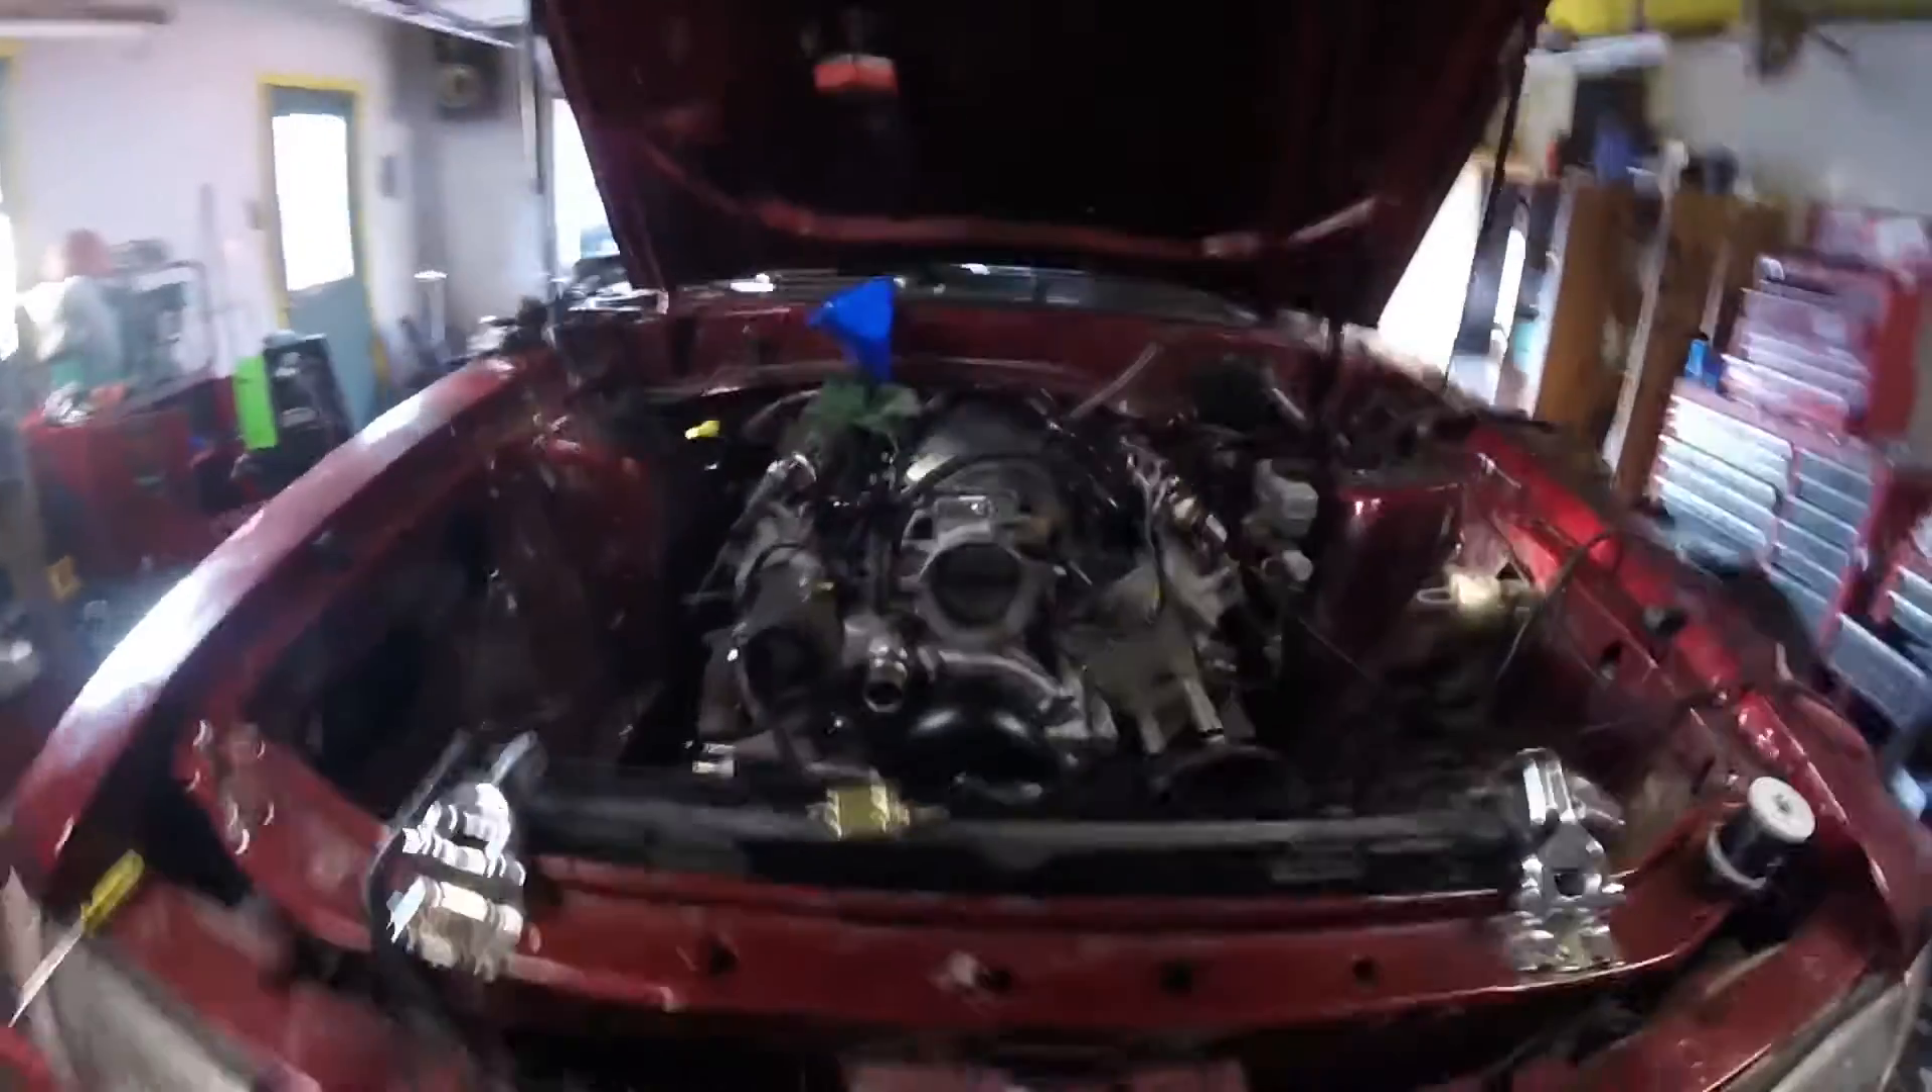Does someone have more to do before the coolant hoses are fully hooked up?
Yes.